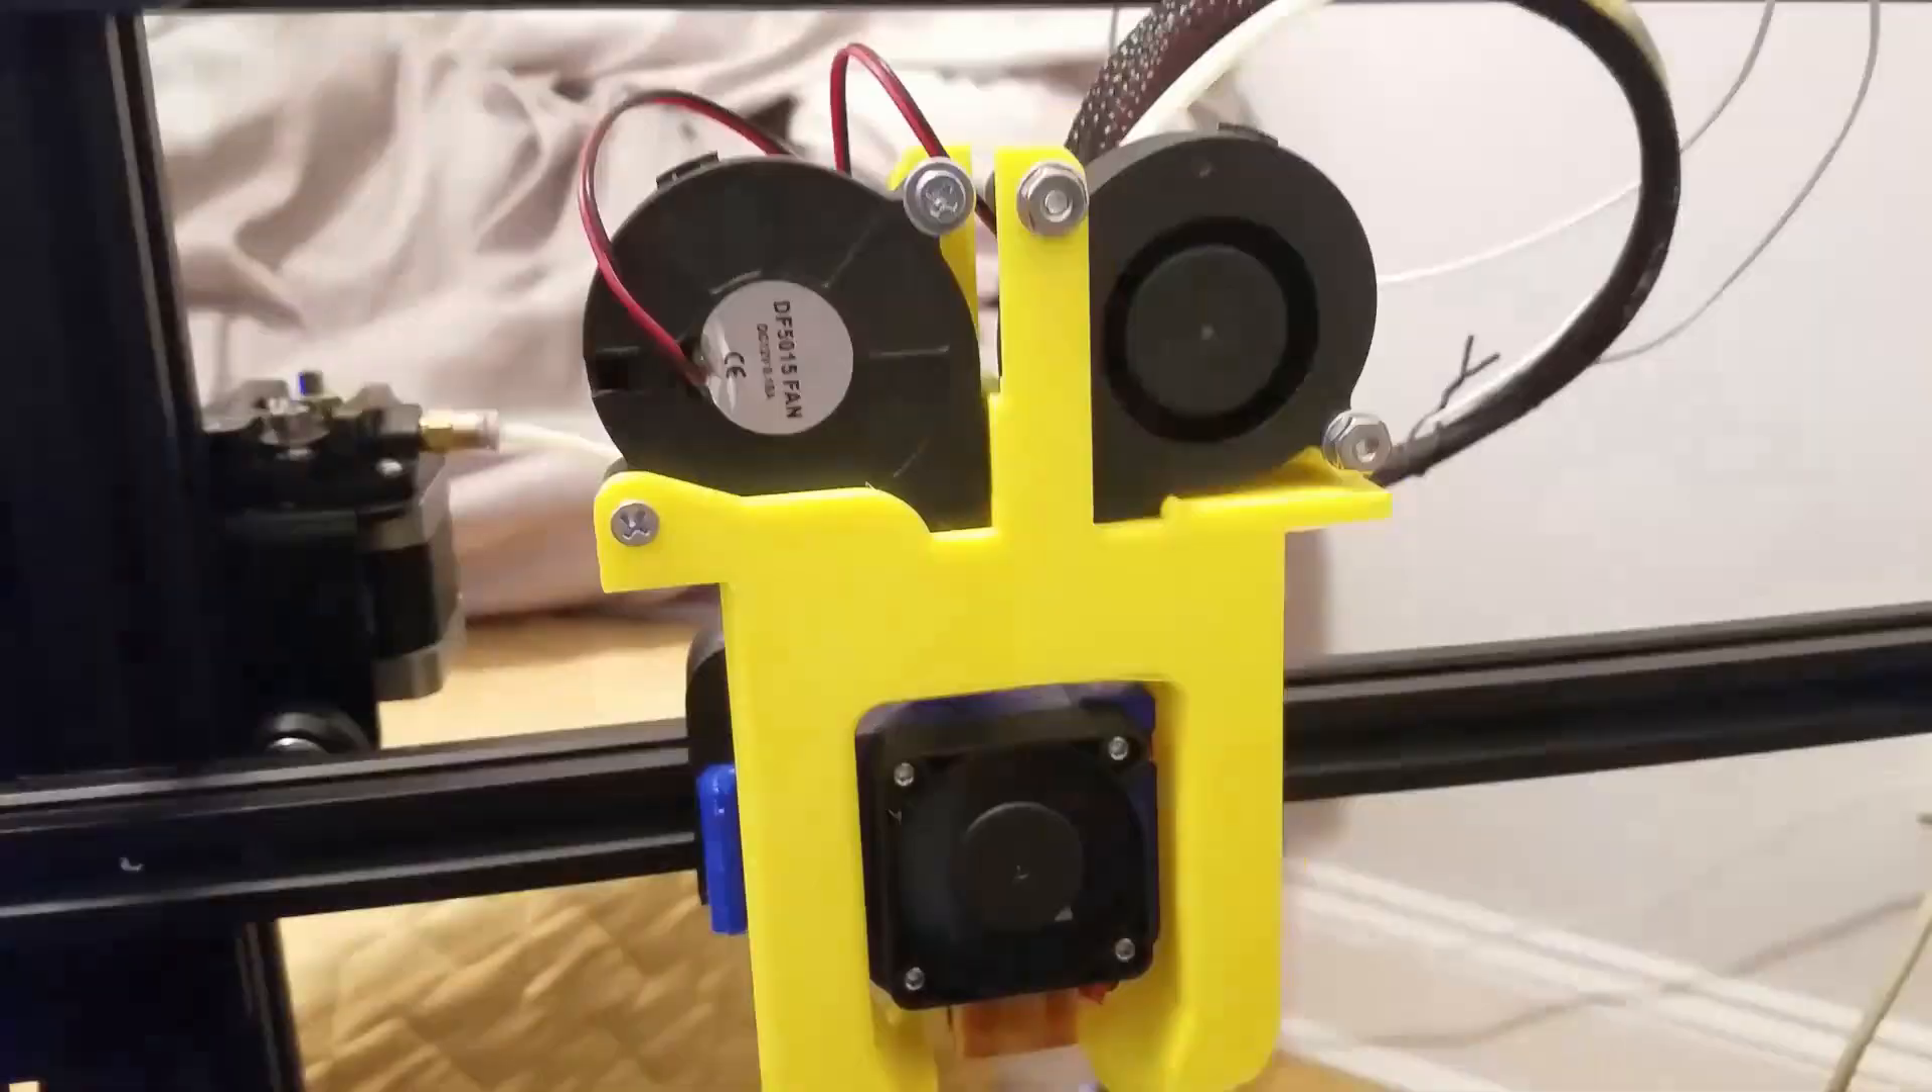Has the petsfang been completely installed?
Yes.